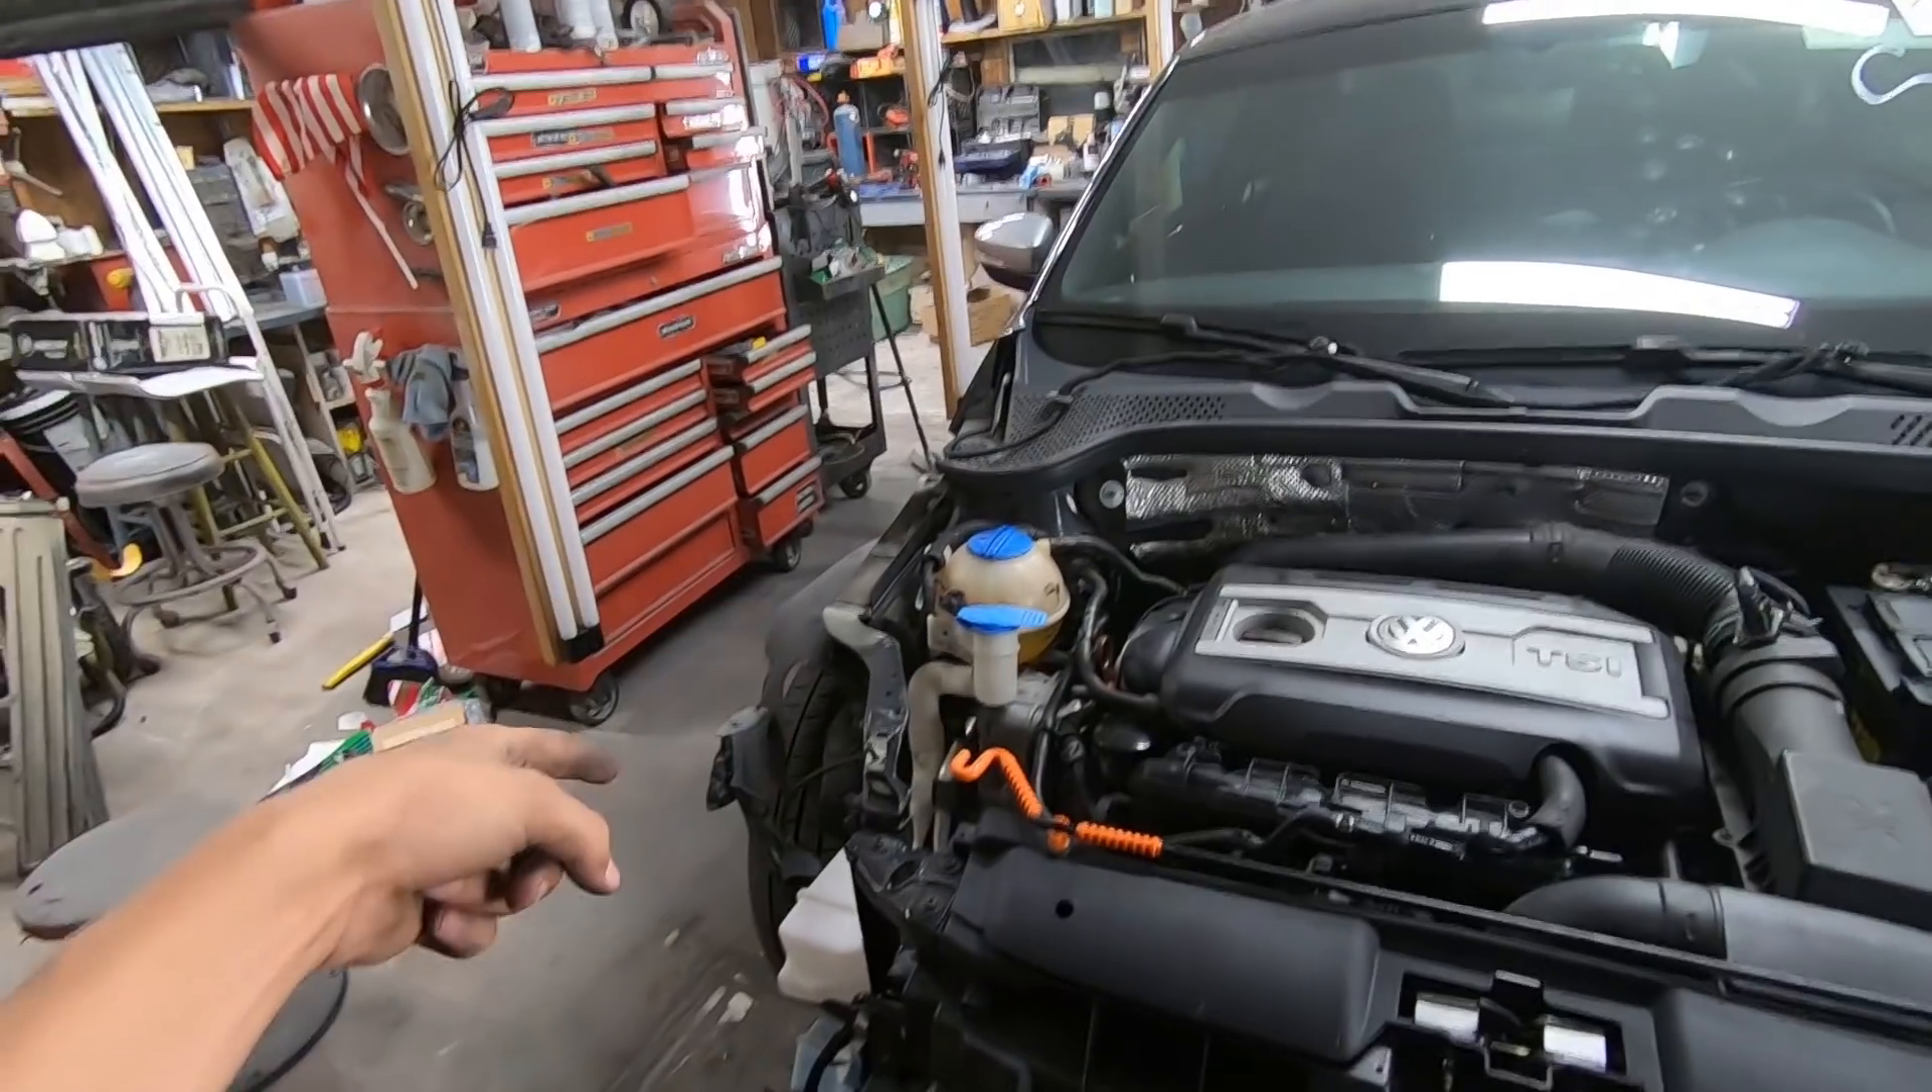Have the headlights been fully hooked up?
No.